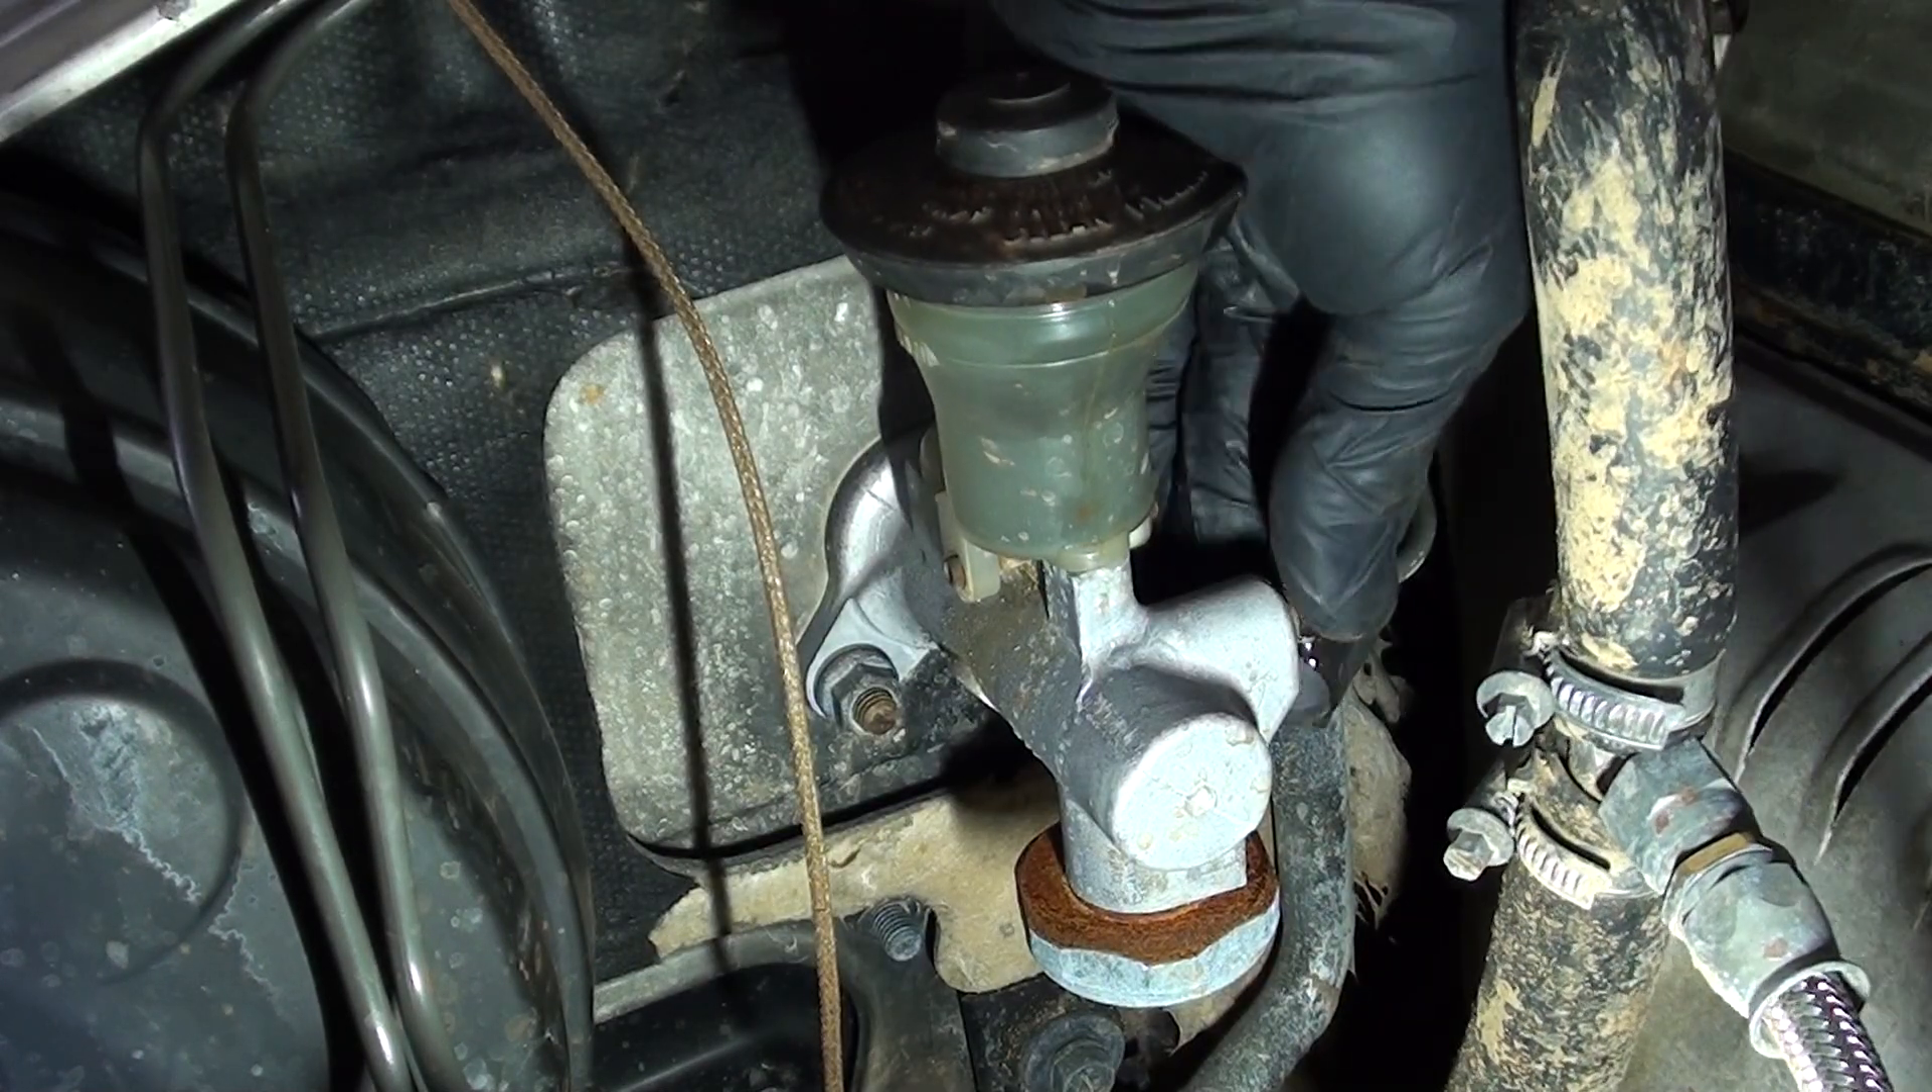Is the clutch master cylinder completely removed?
No.